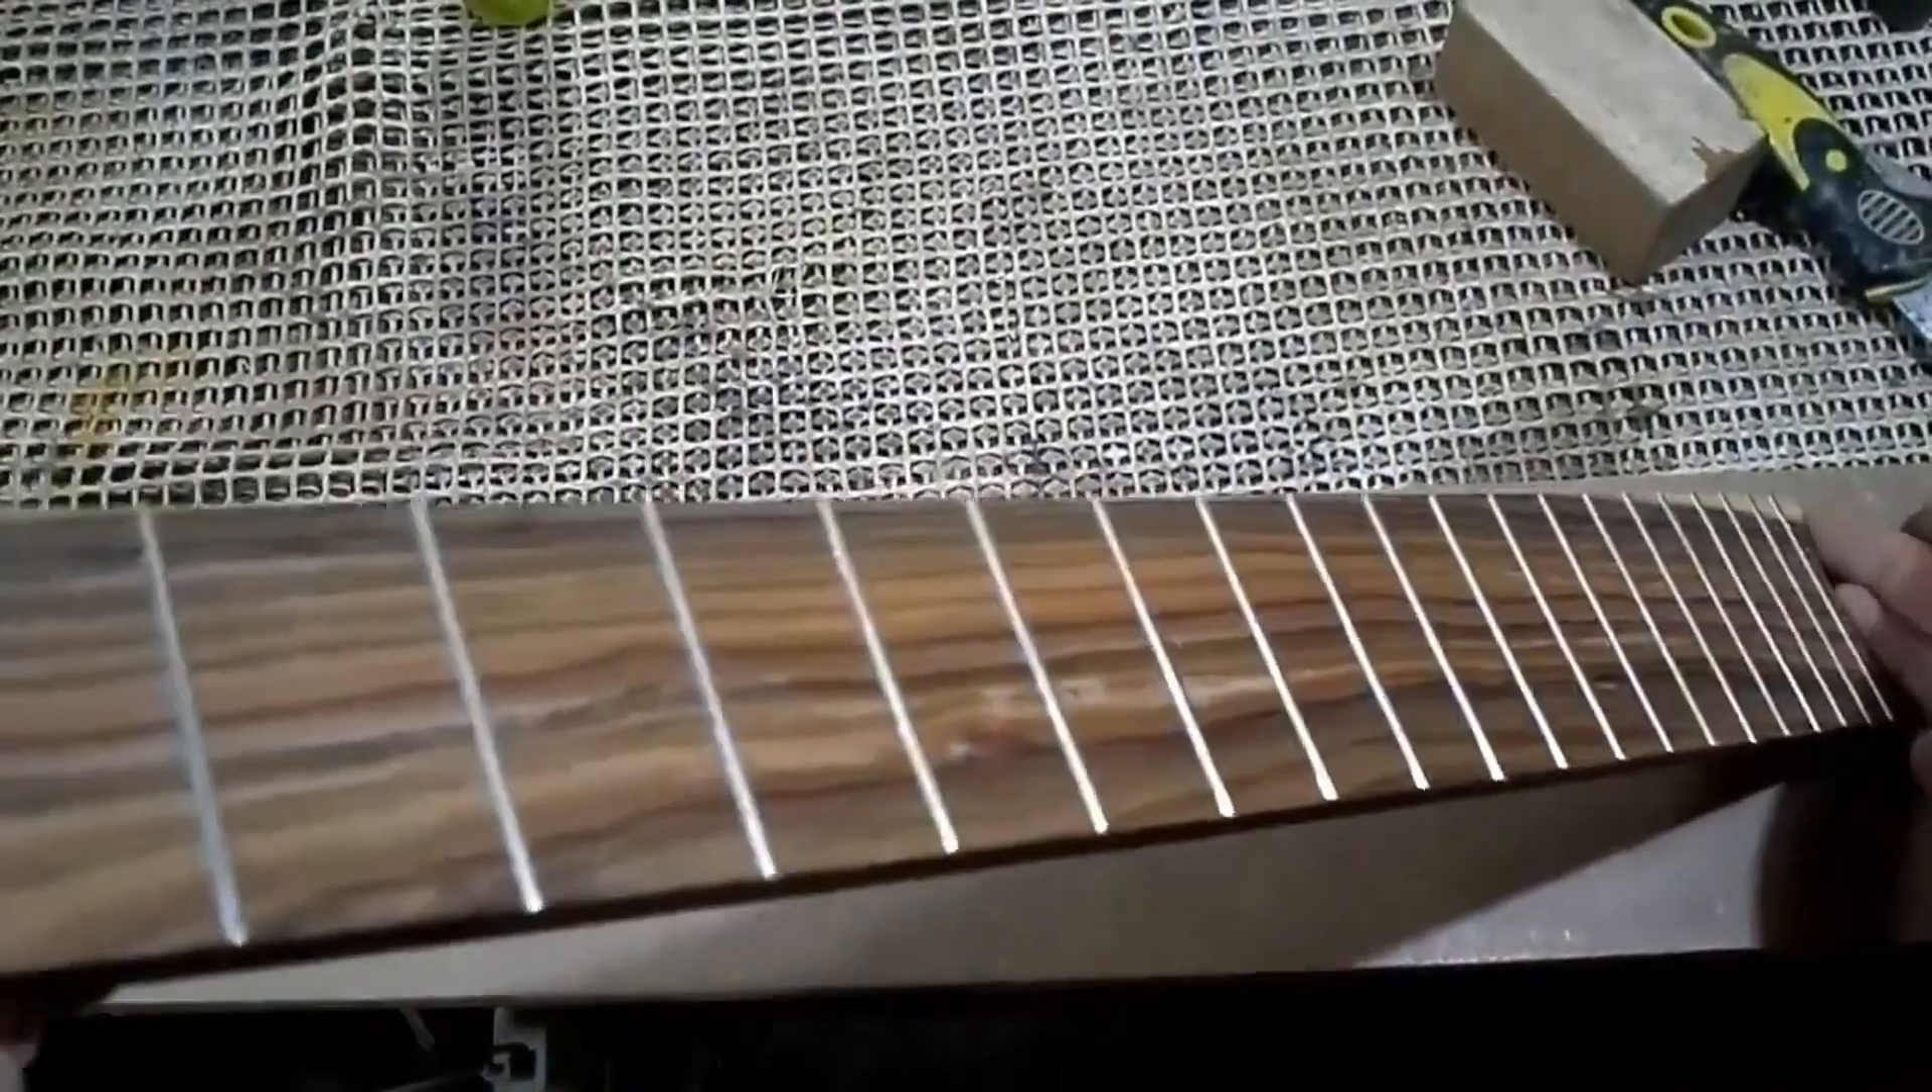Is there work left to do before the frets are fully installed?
No.